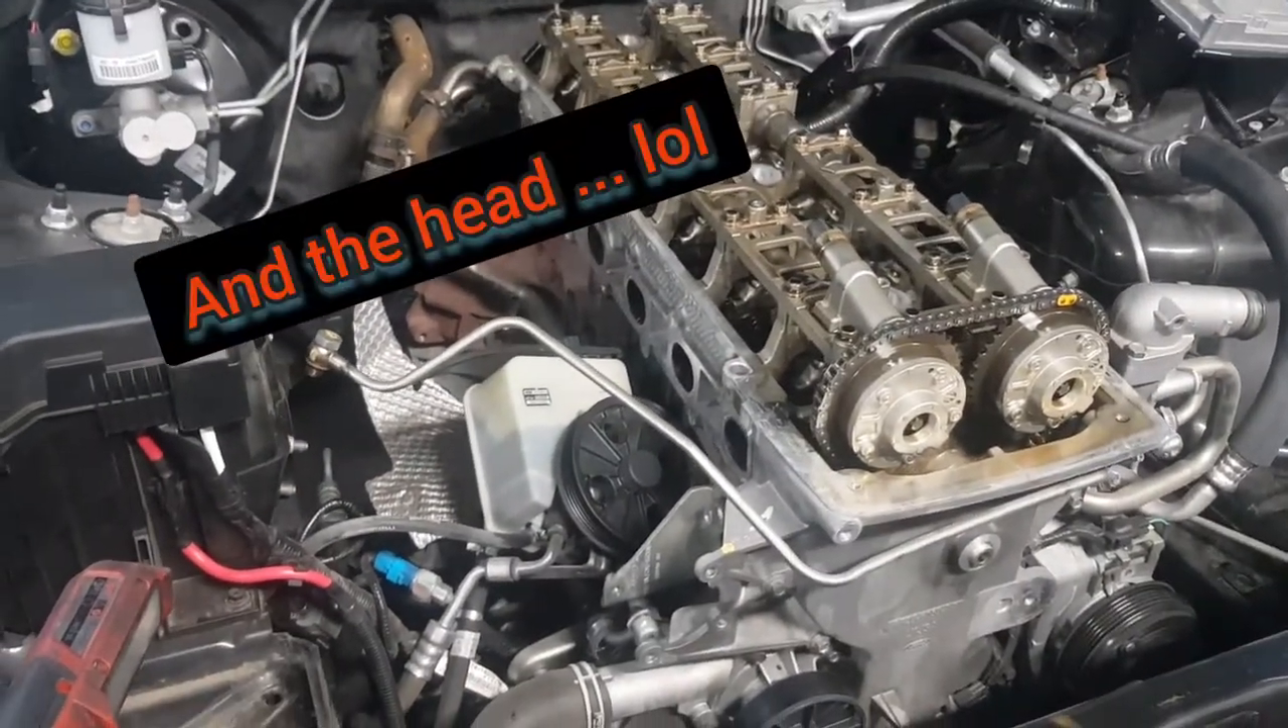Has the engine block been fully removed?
No.